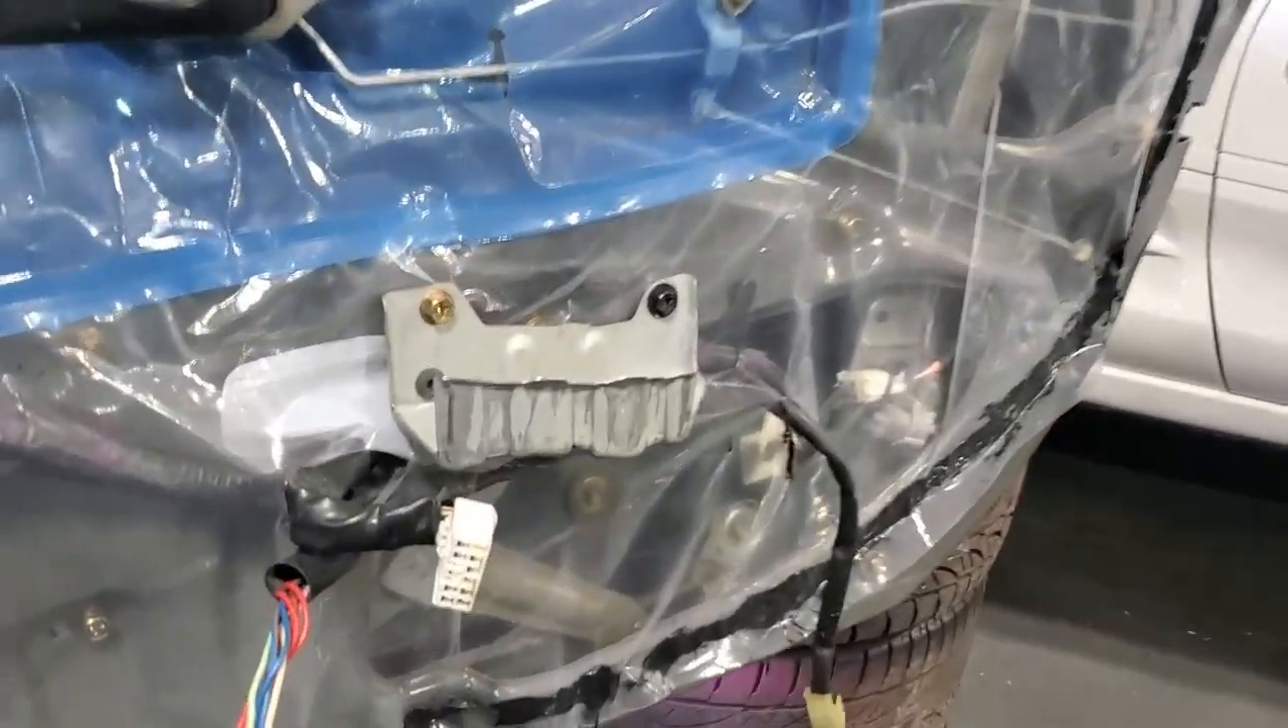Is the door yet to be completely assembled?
Yes.